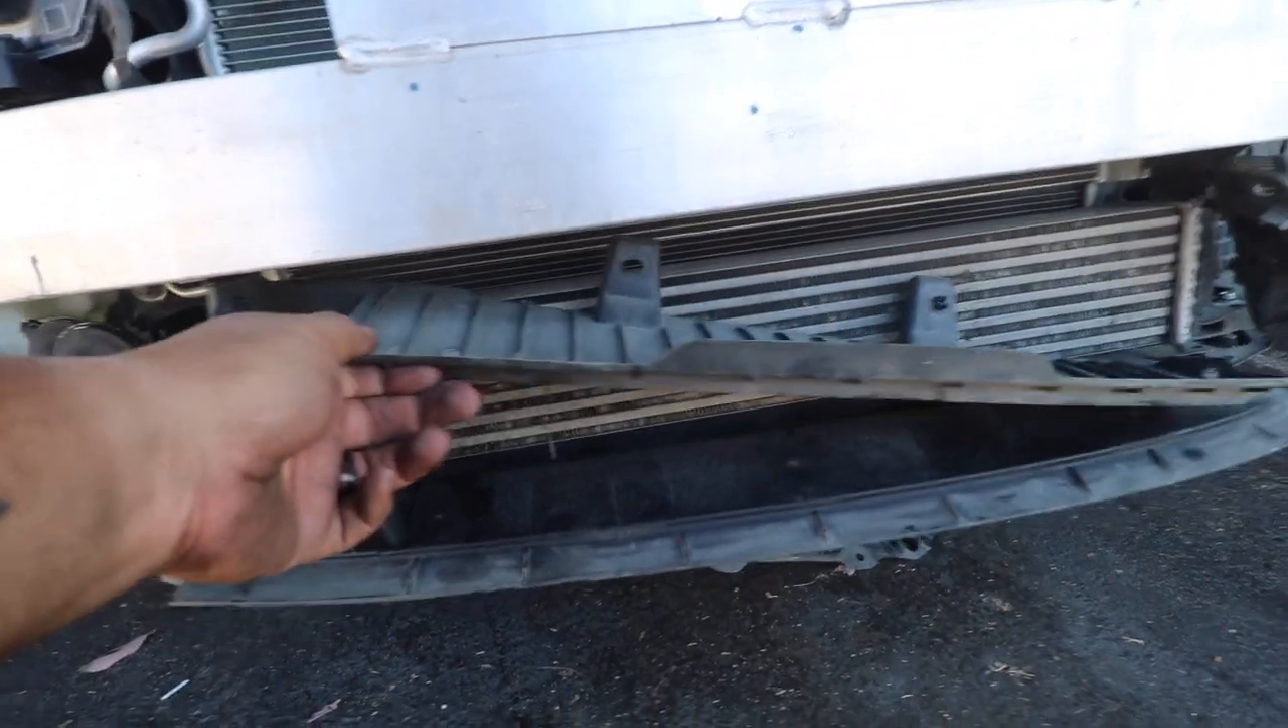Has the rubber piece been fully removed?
No.